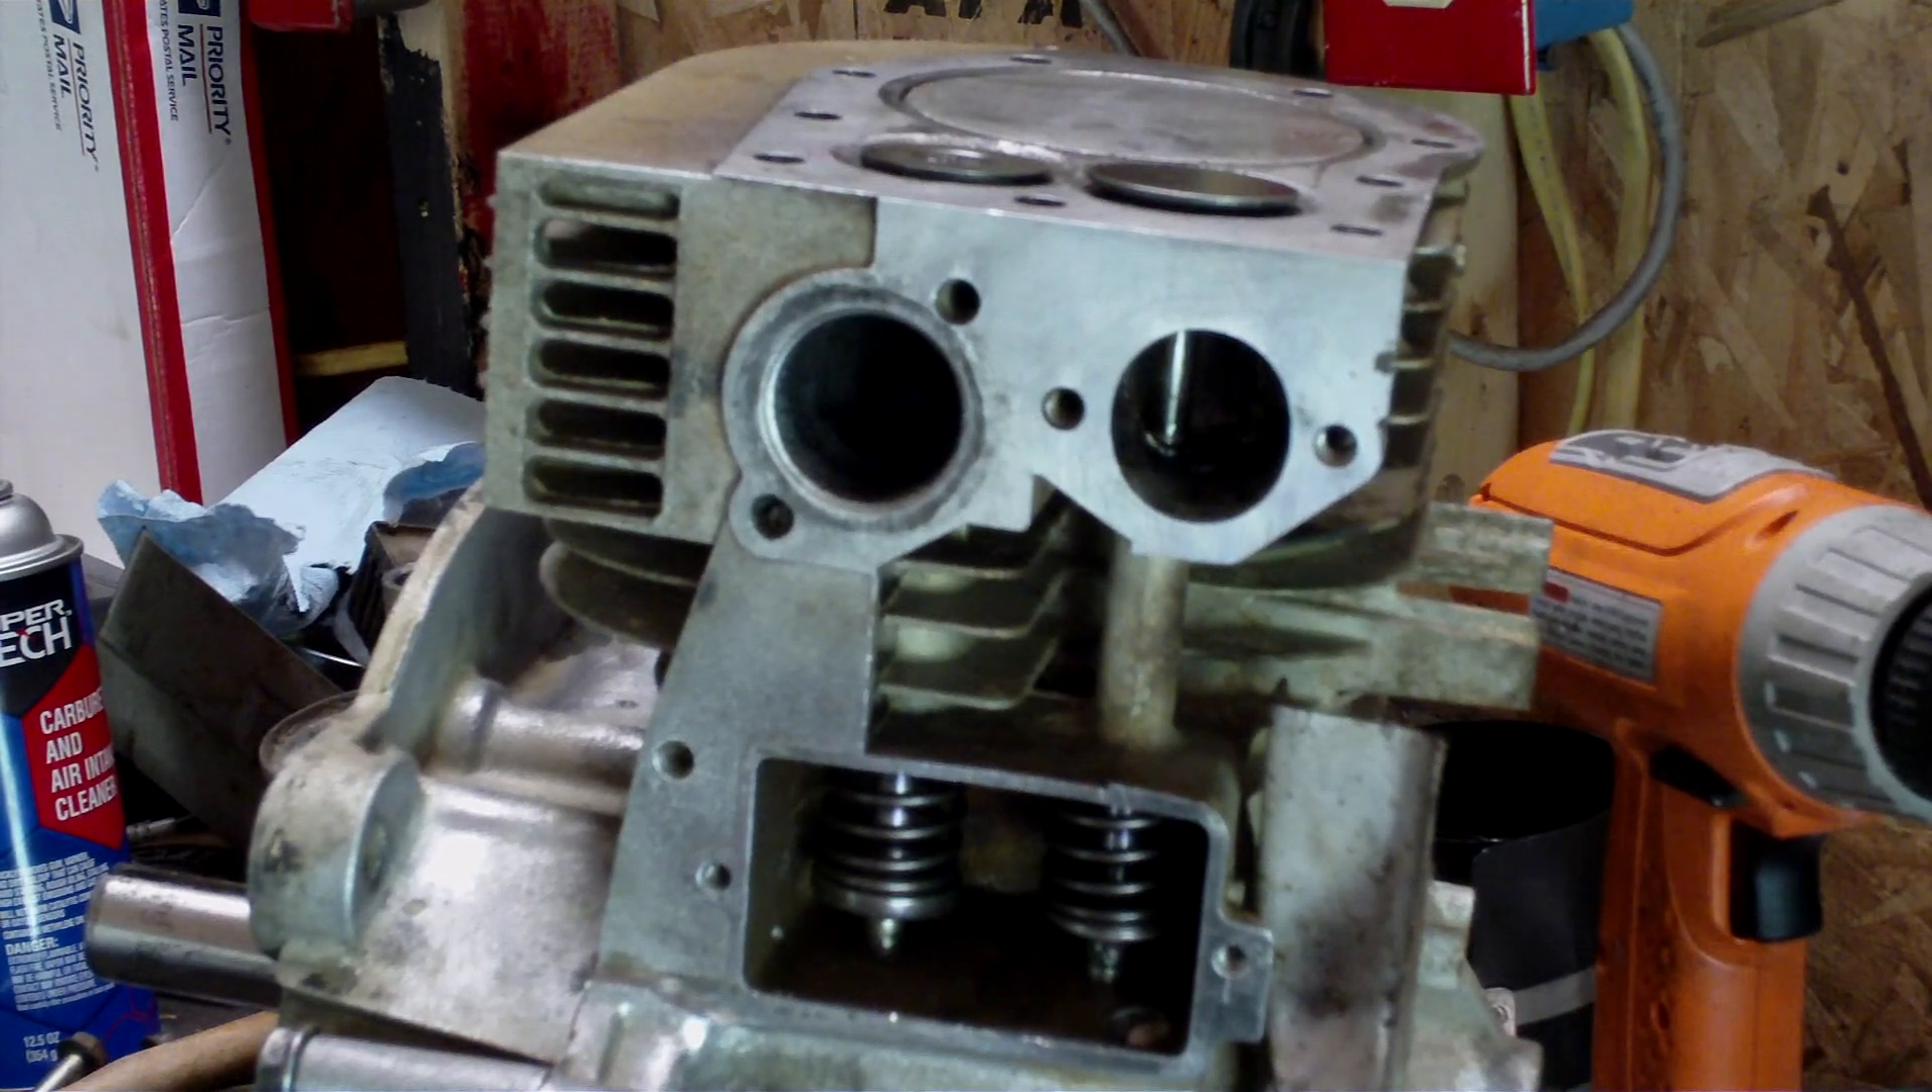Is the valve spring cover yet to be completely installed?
Yes.